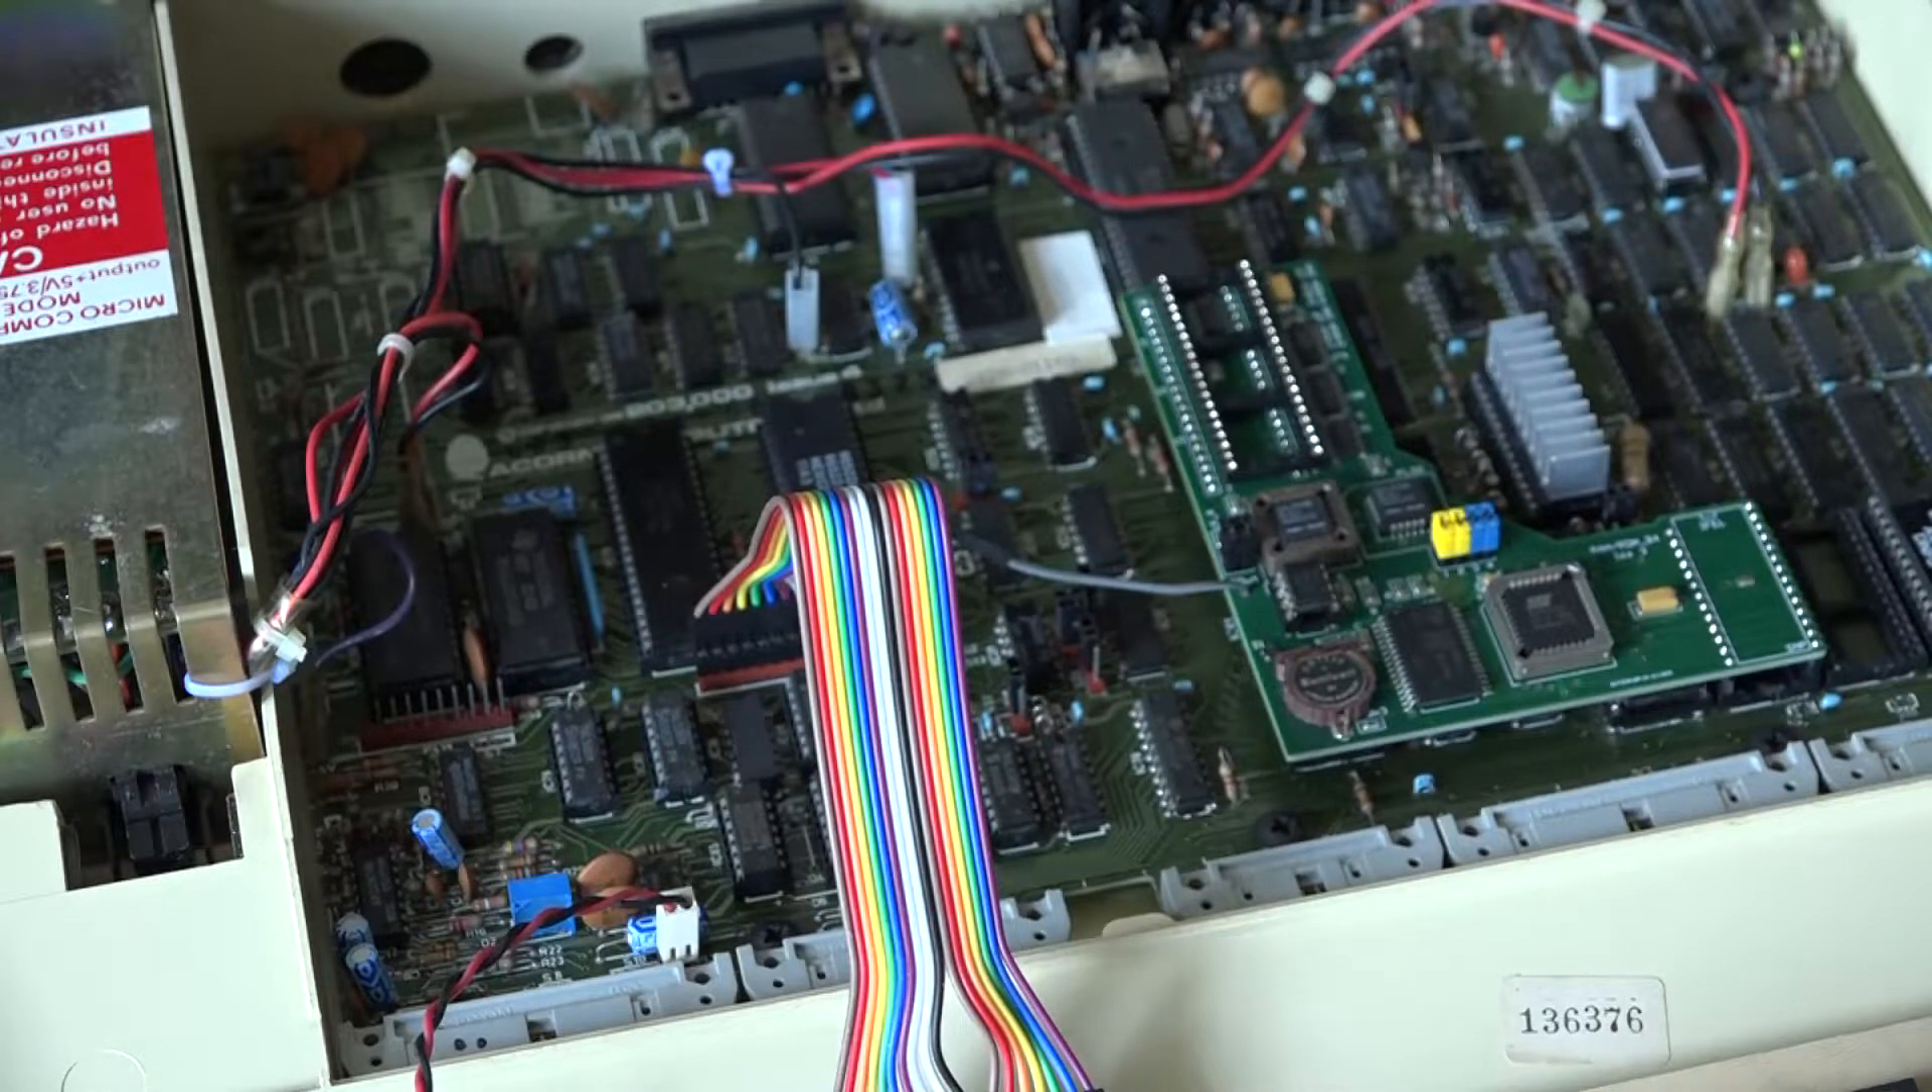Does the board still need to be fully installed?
No.